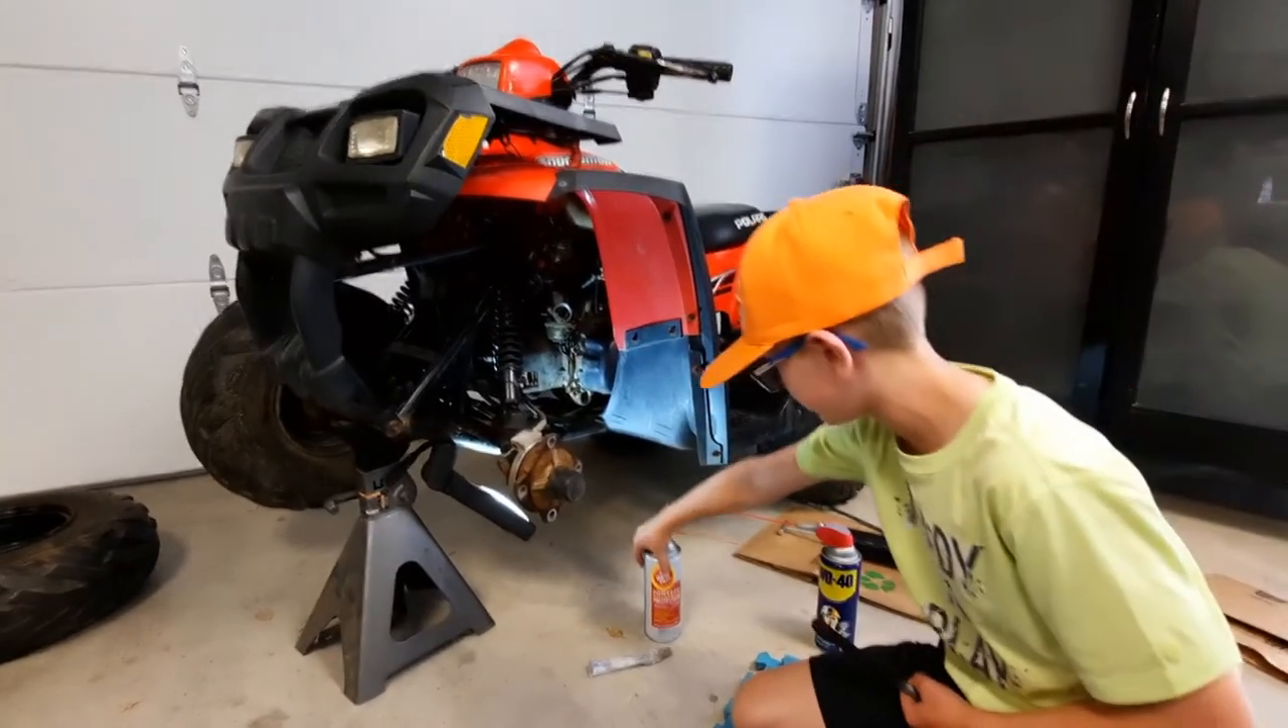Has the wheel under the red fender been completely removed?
Yes.